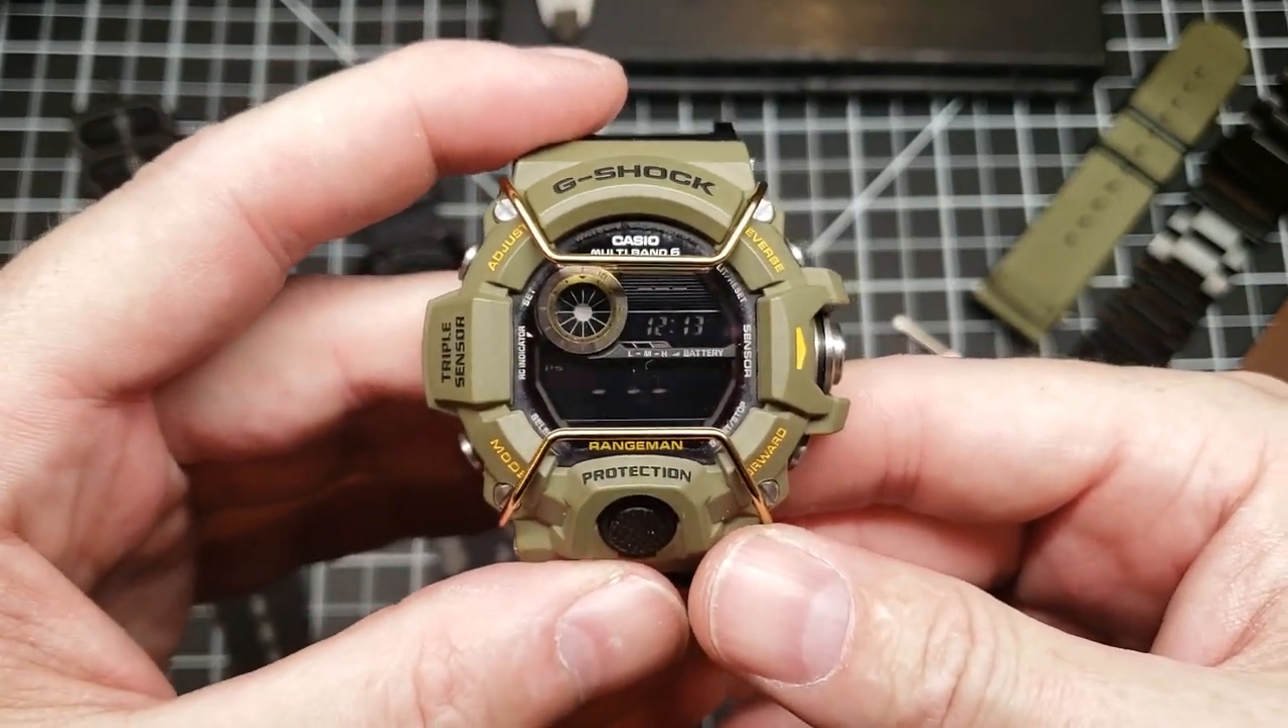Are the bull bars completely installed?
Yes.